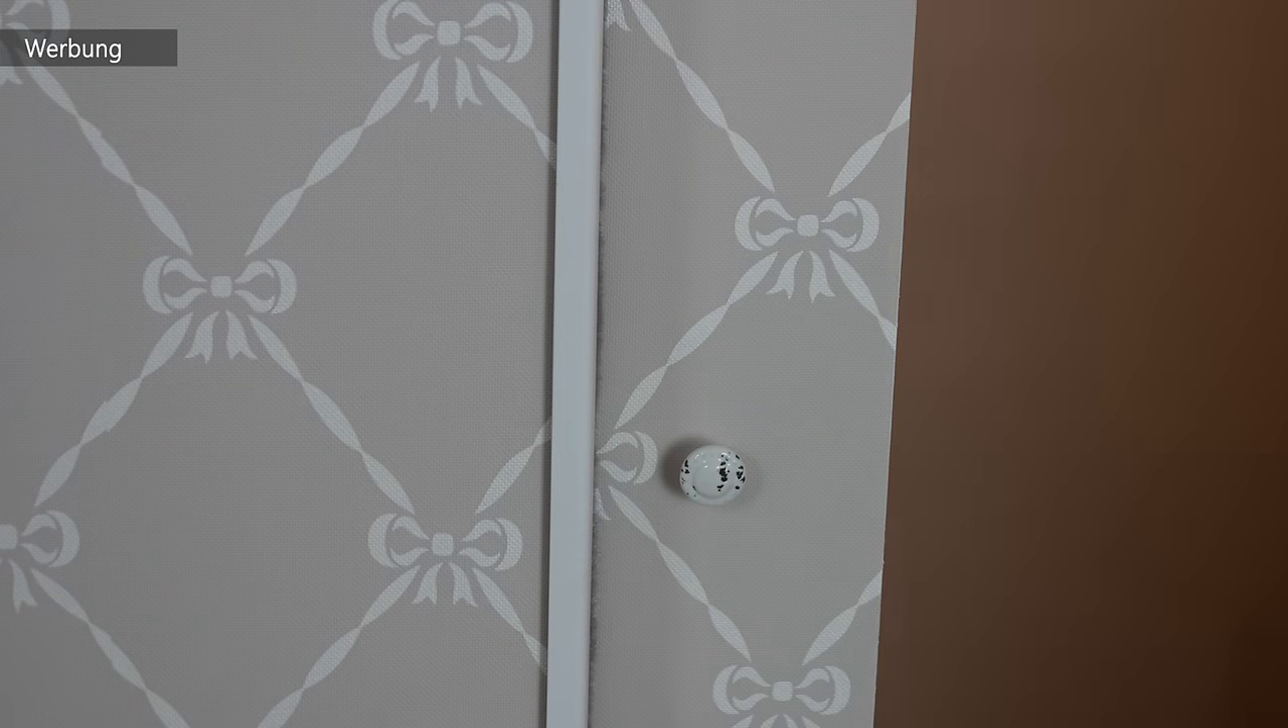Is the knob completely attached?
Yes.